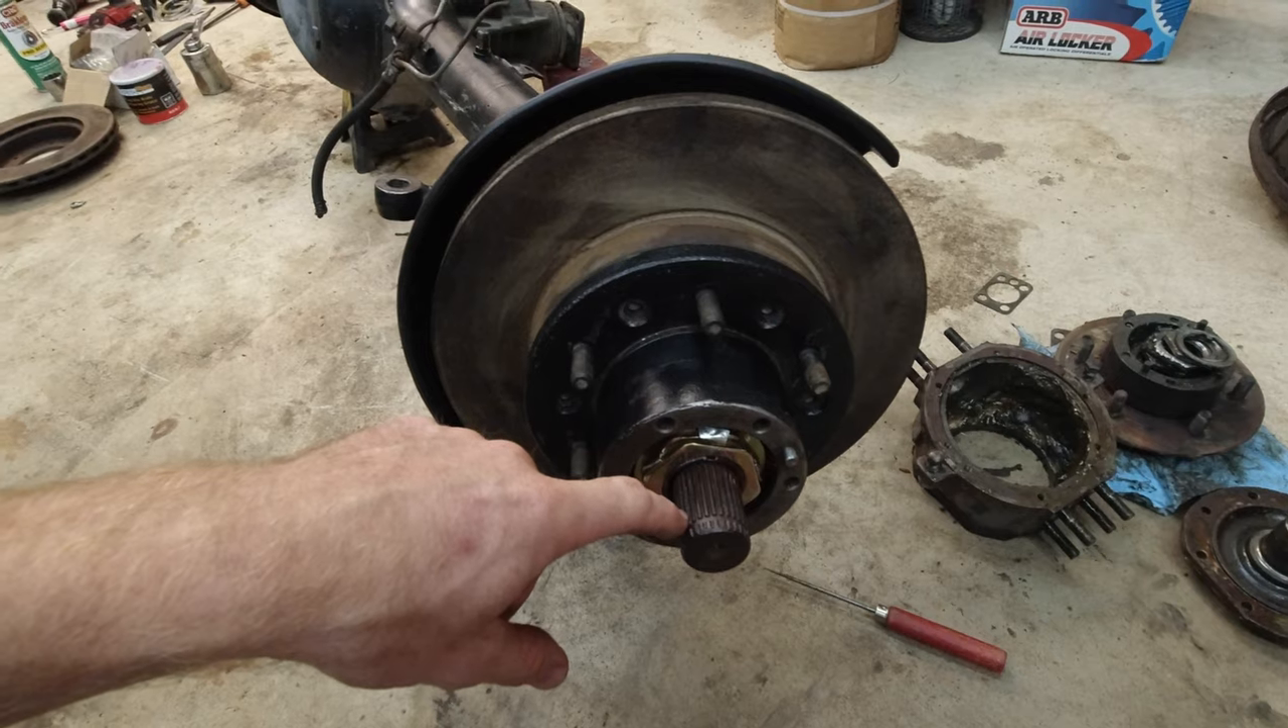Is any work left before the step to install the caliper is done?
Yes.